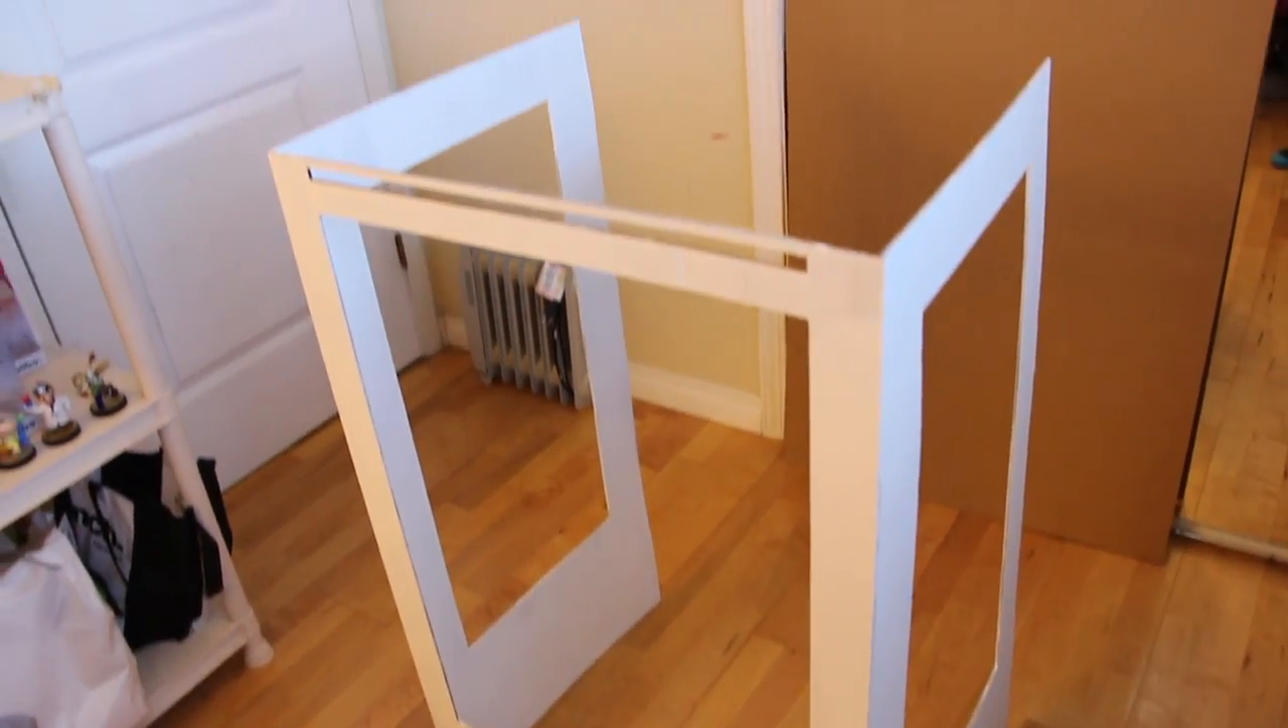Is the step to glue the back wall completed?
No.